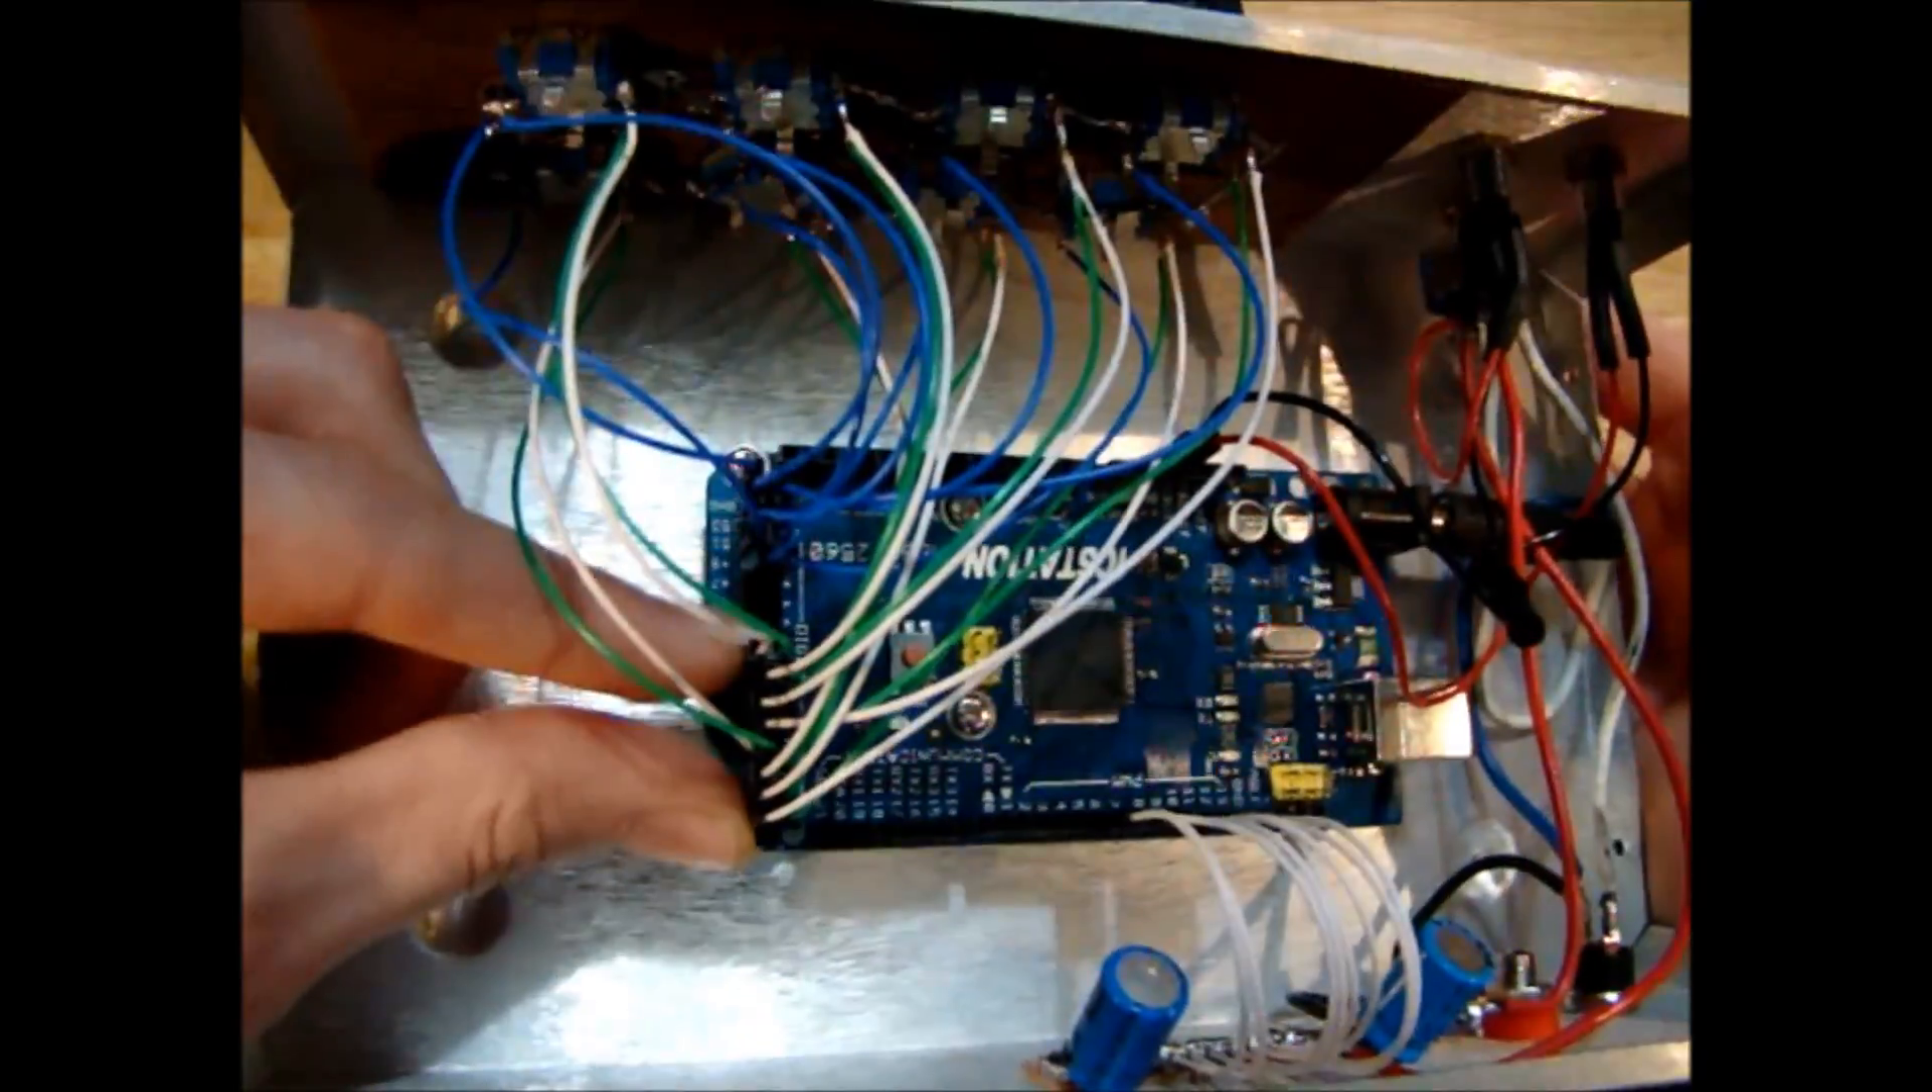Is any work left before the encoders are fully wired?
No.